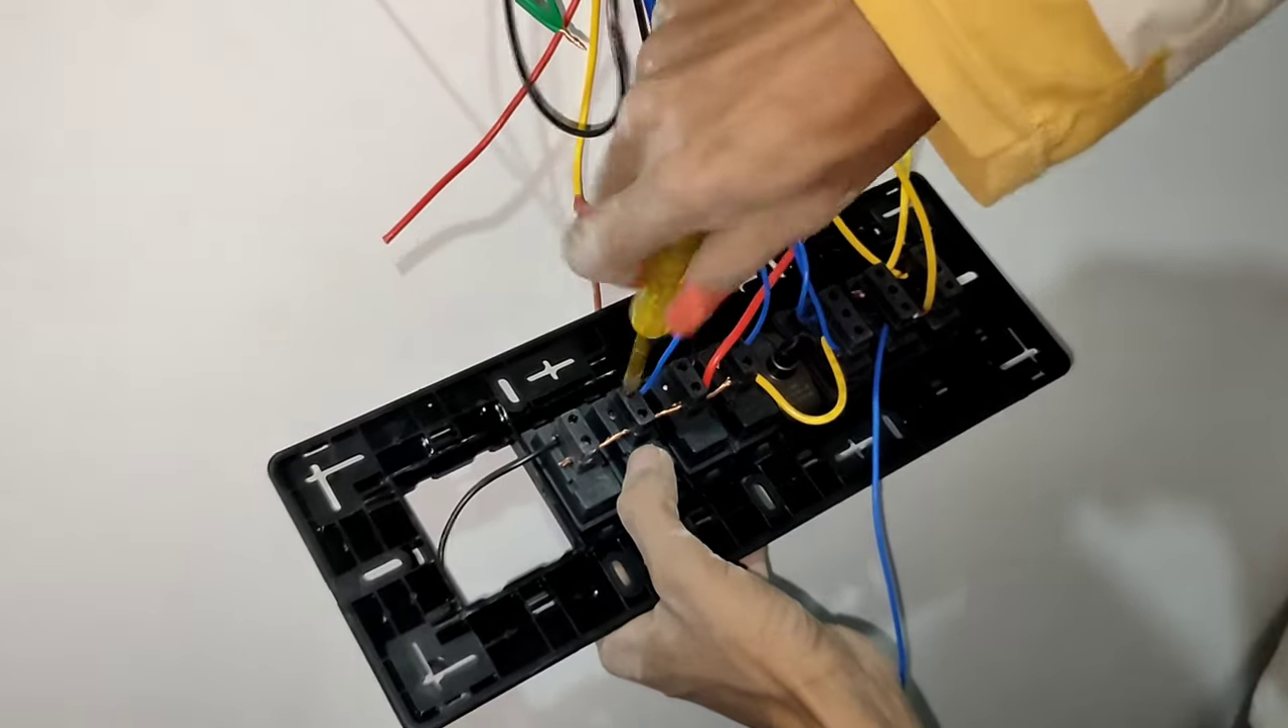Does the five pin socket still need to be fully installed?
Yes.